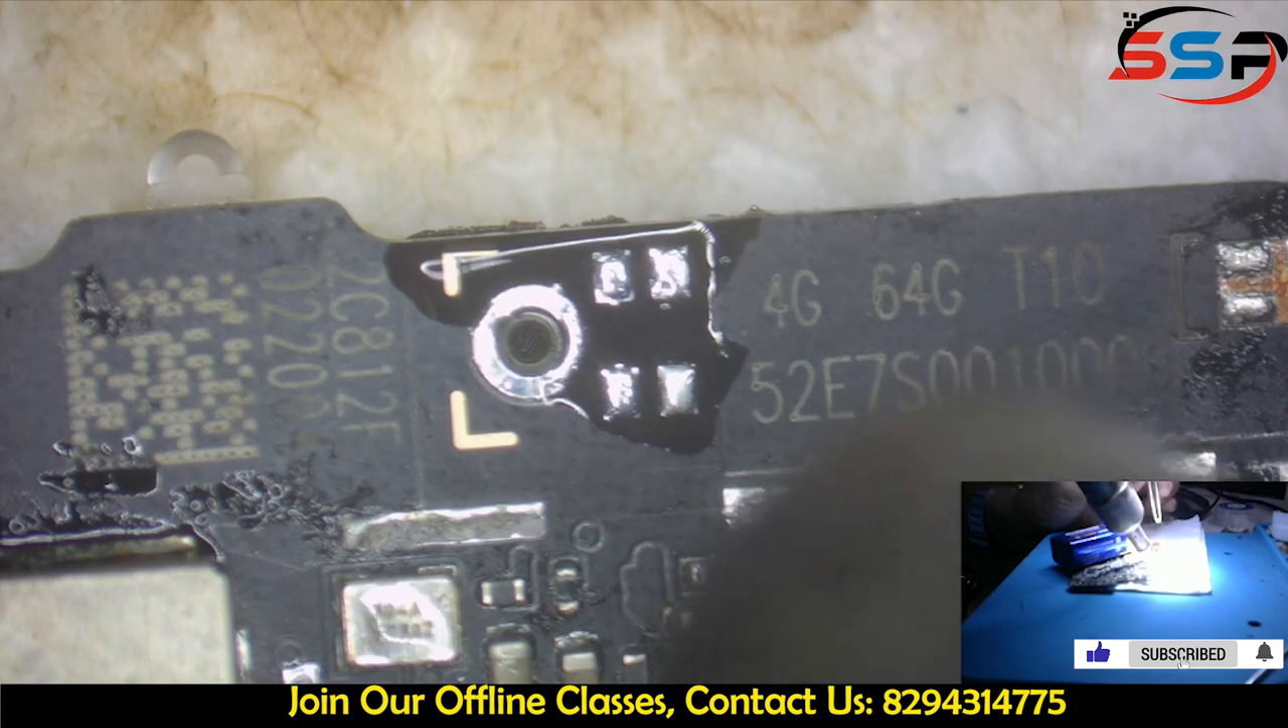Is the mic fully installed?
No.